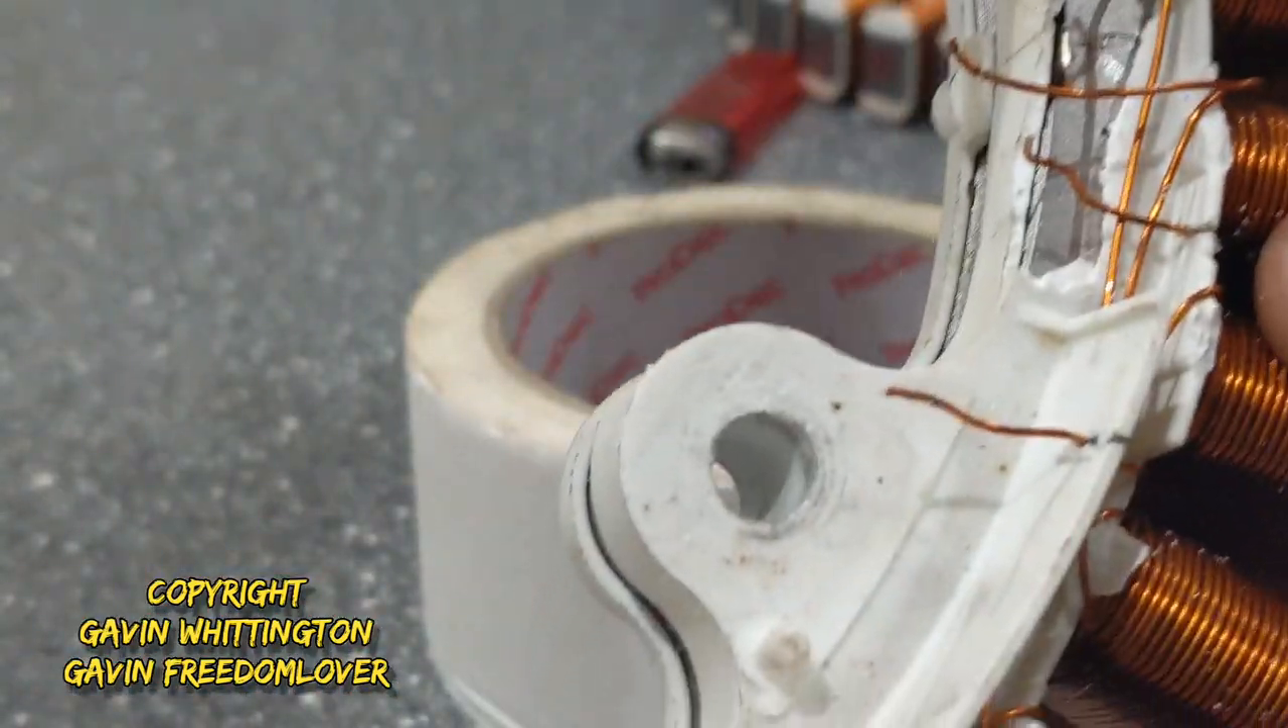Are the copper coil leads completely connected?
No.